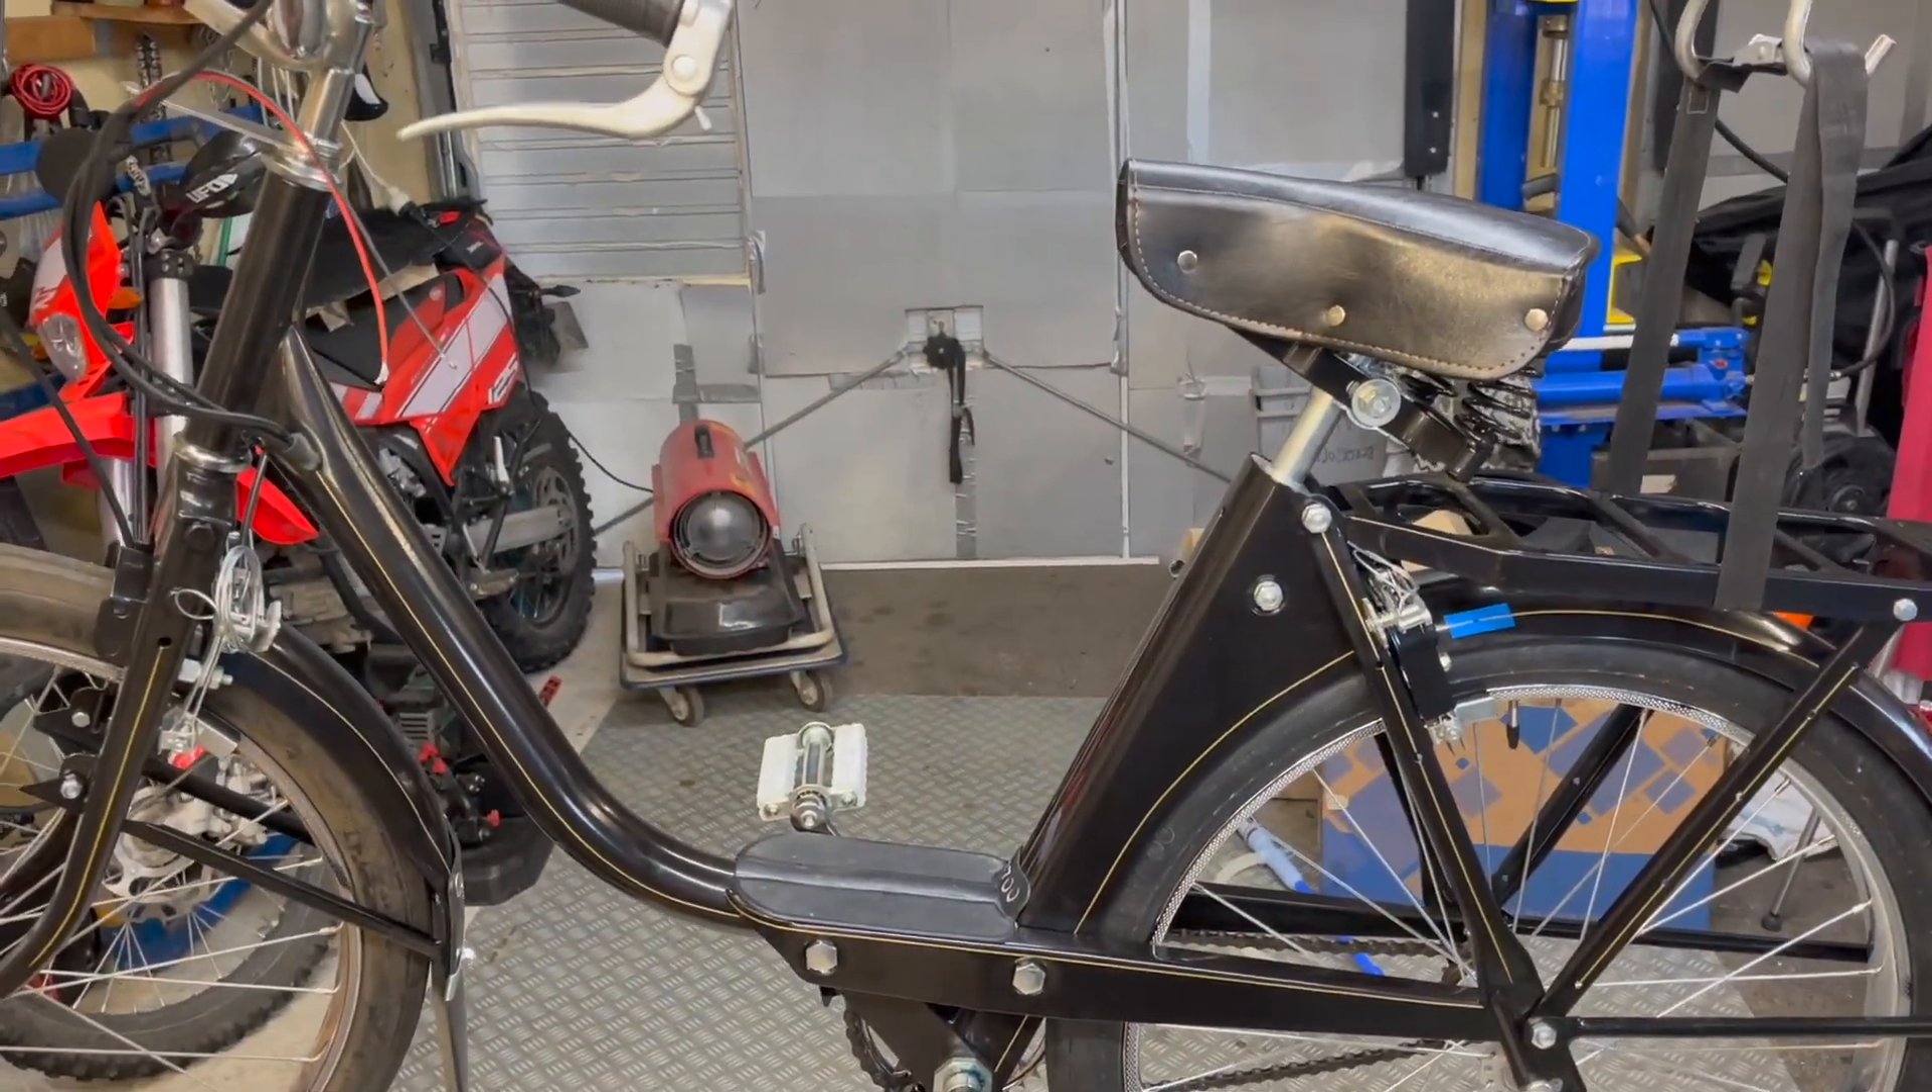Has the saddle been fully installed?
Yes.